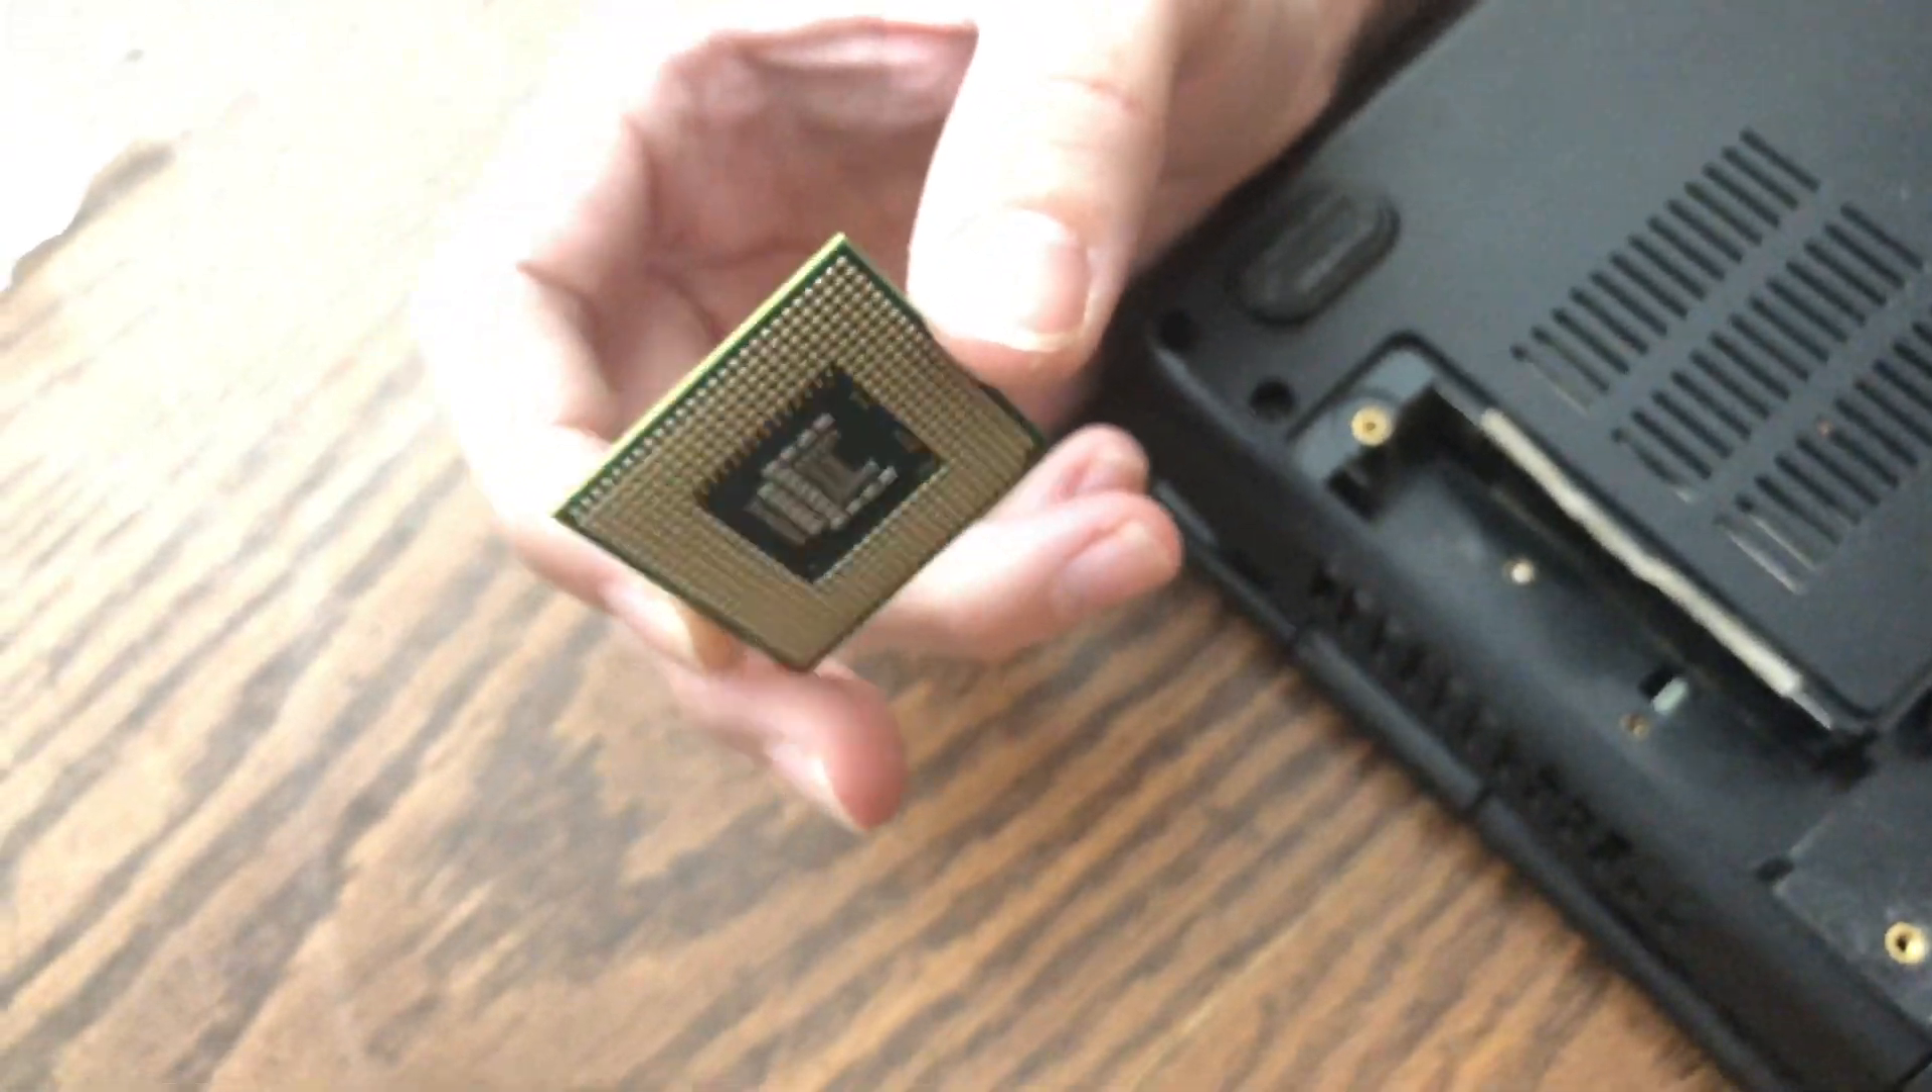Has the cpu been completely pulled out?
Yes.